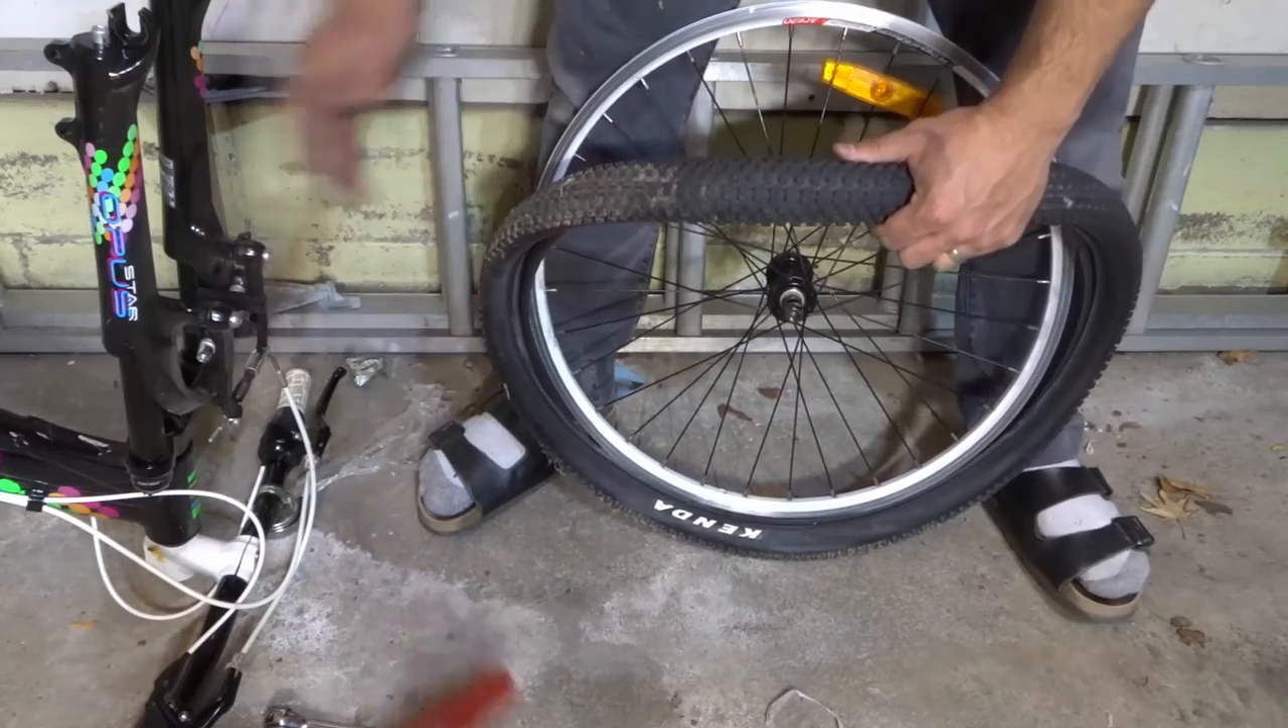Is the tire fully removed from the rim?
No.